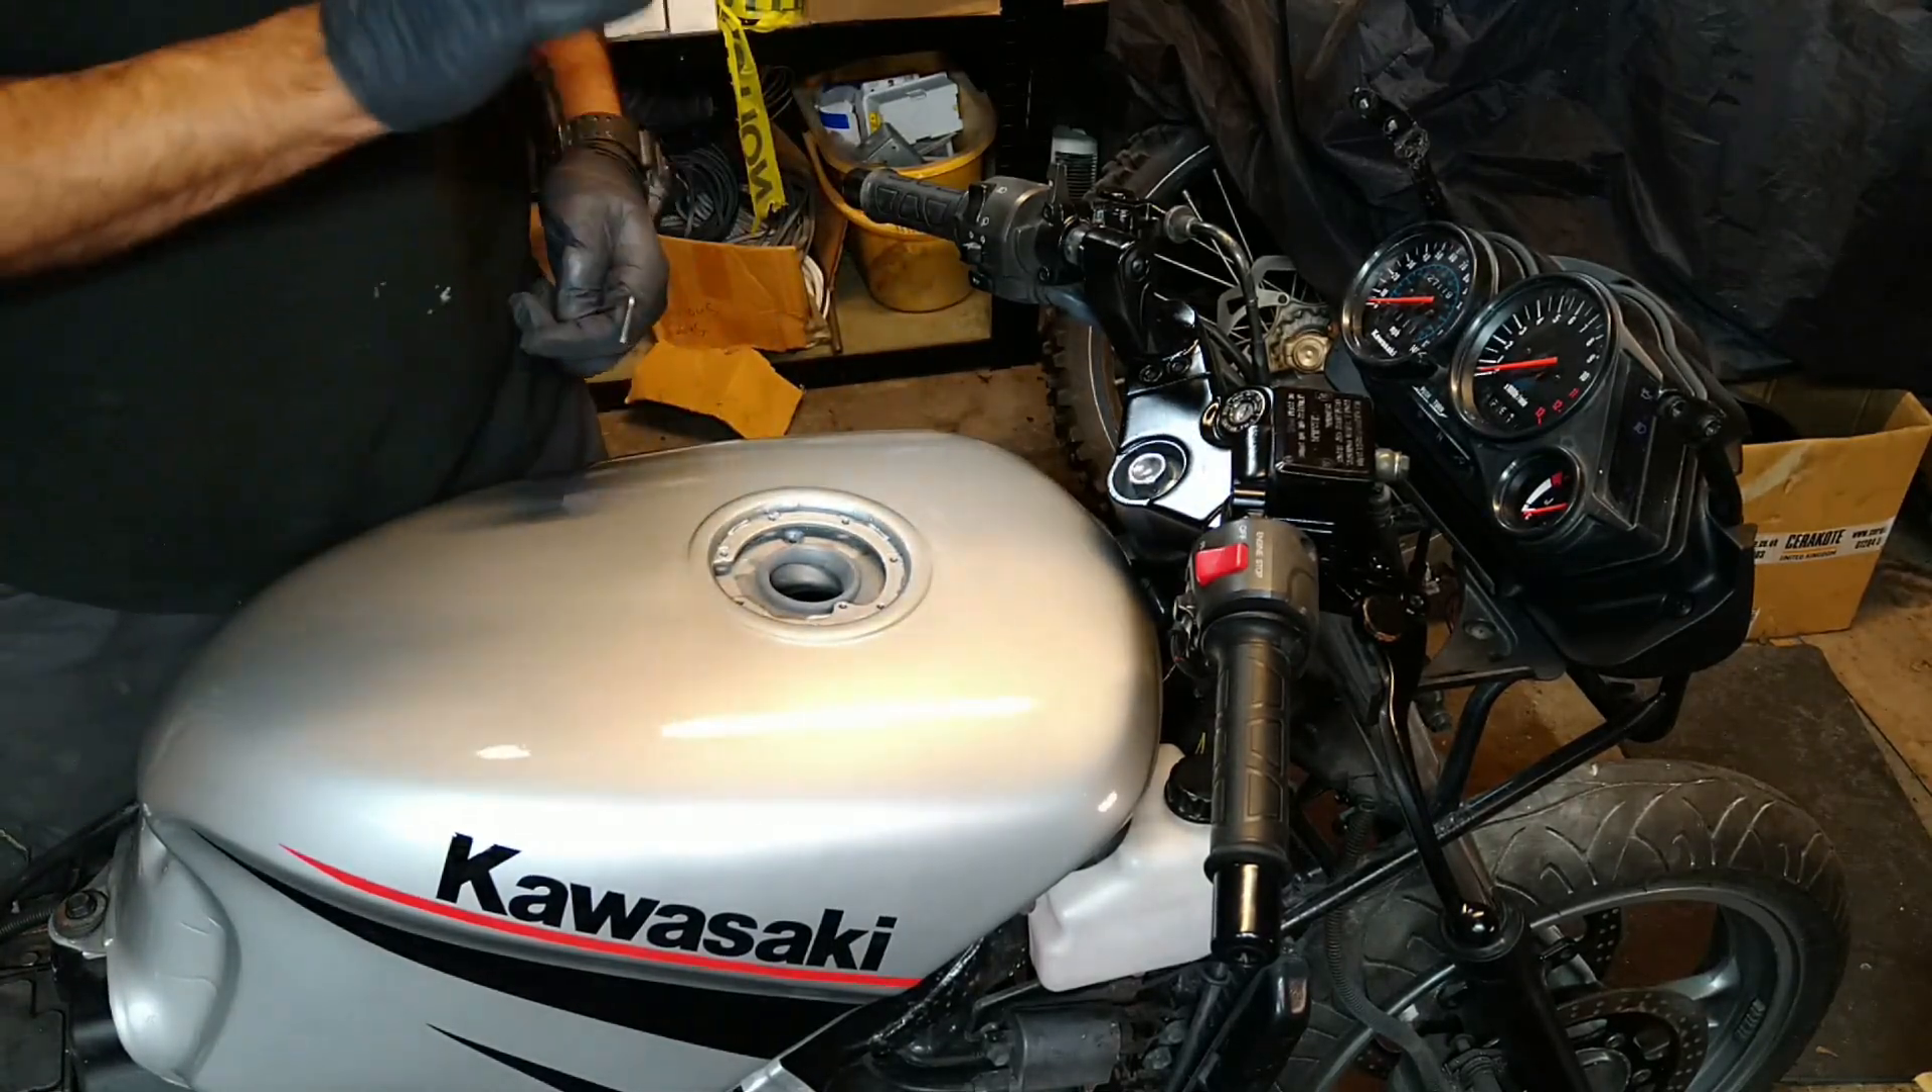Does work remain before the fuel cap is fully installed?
Yes.